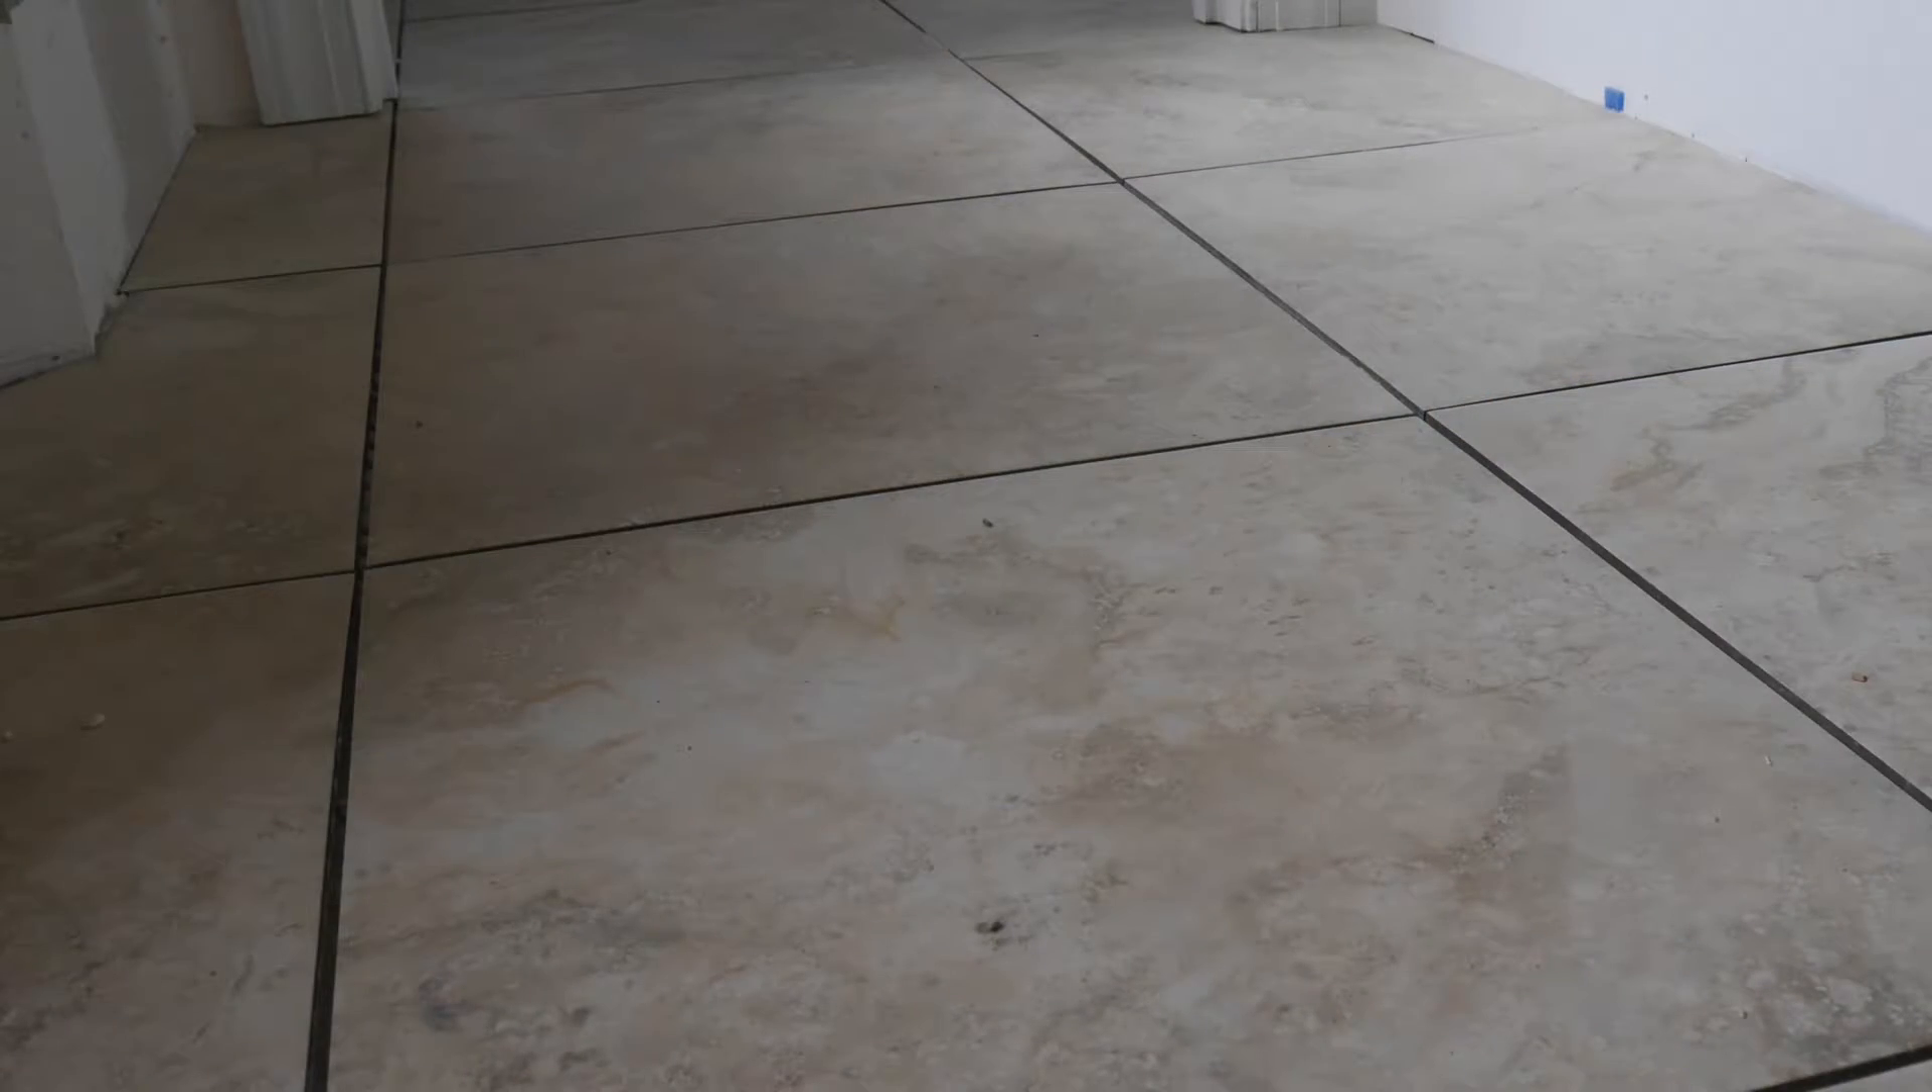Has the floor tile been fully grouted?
No.